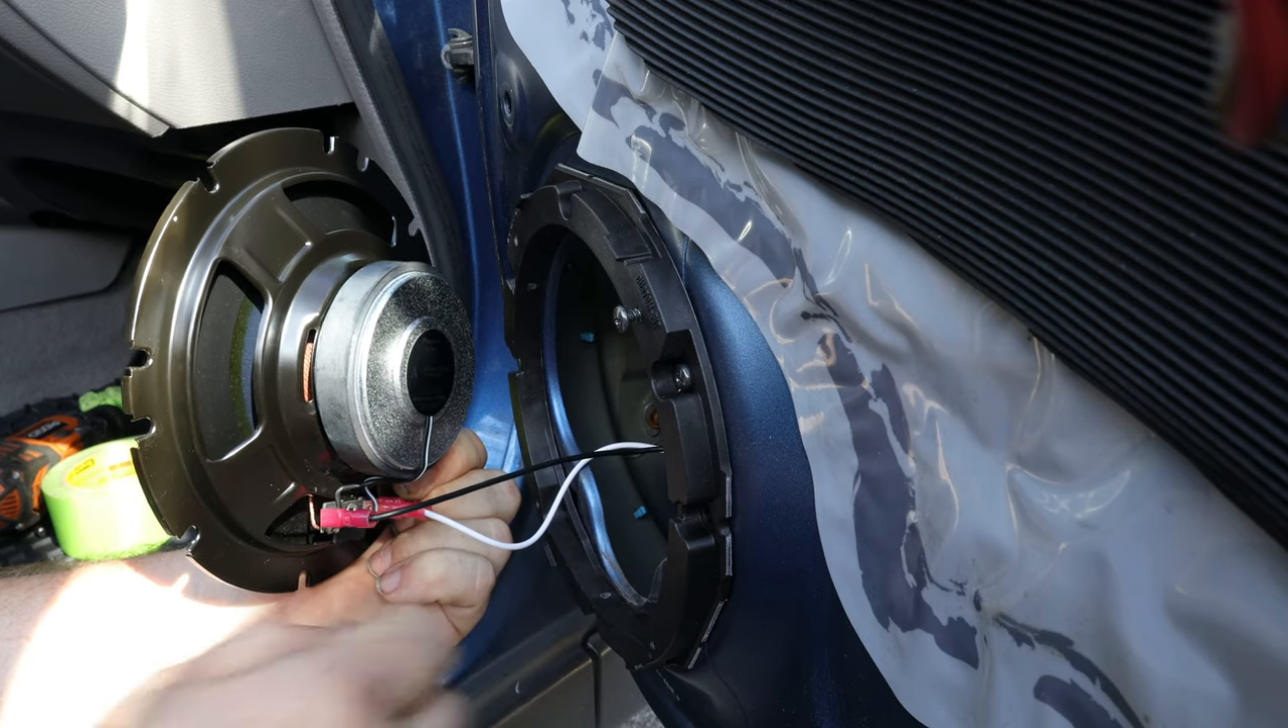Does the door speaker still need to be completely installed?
Yes.